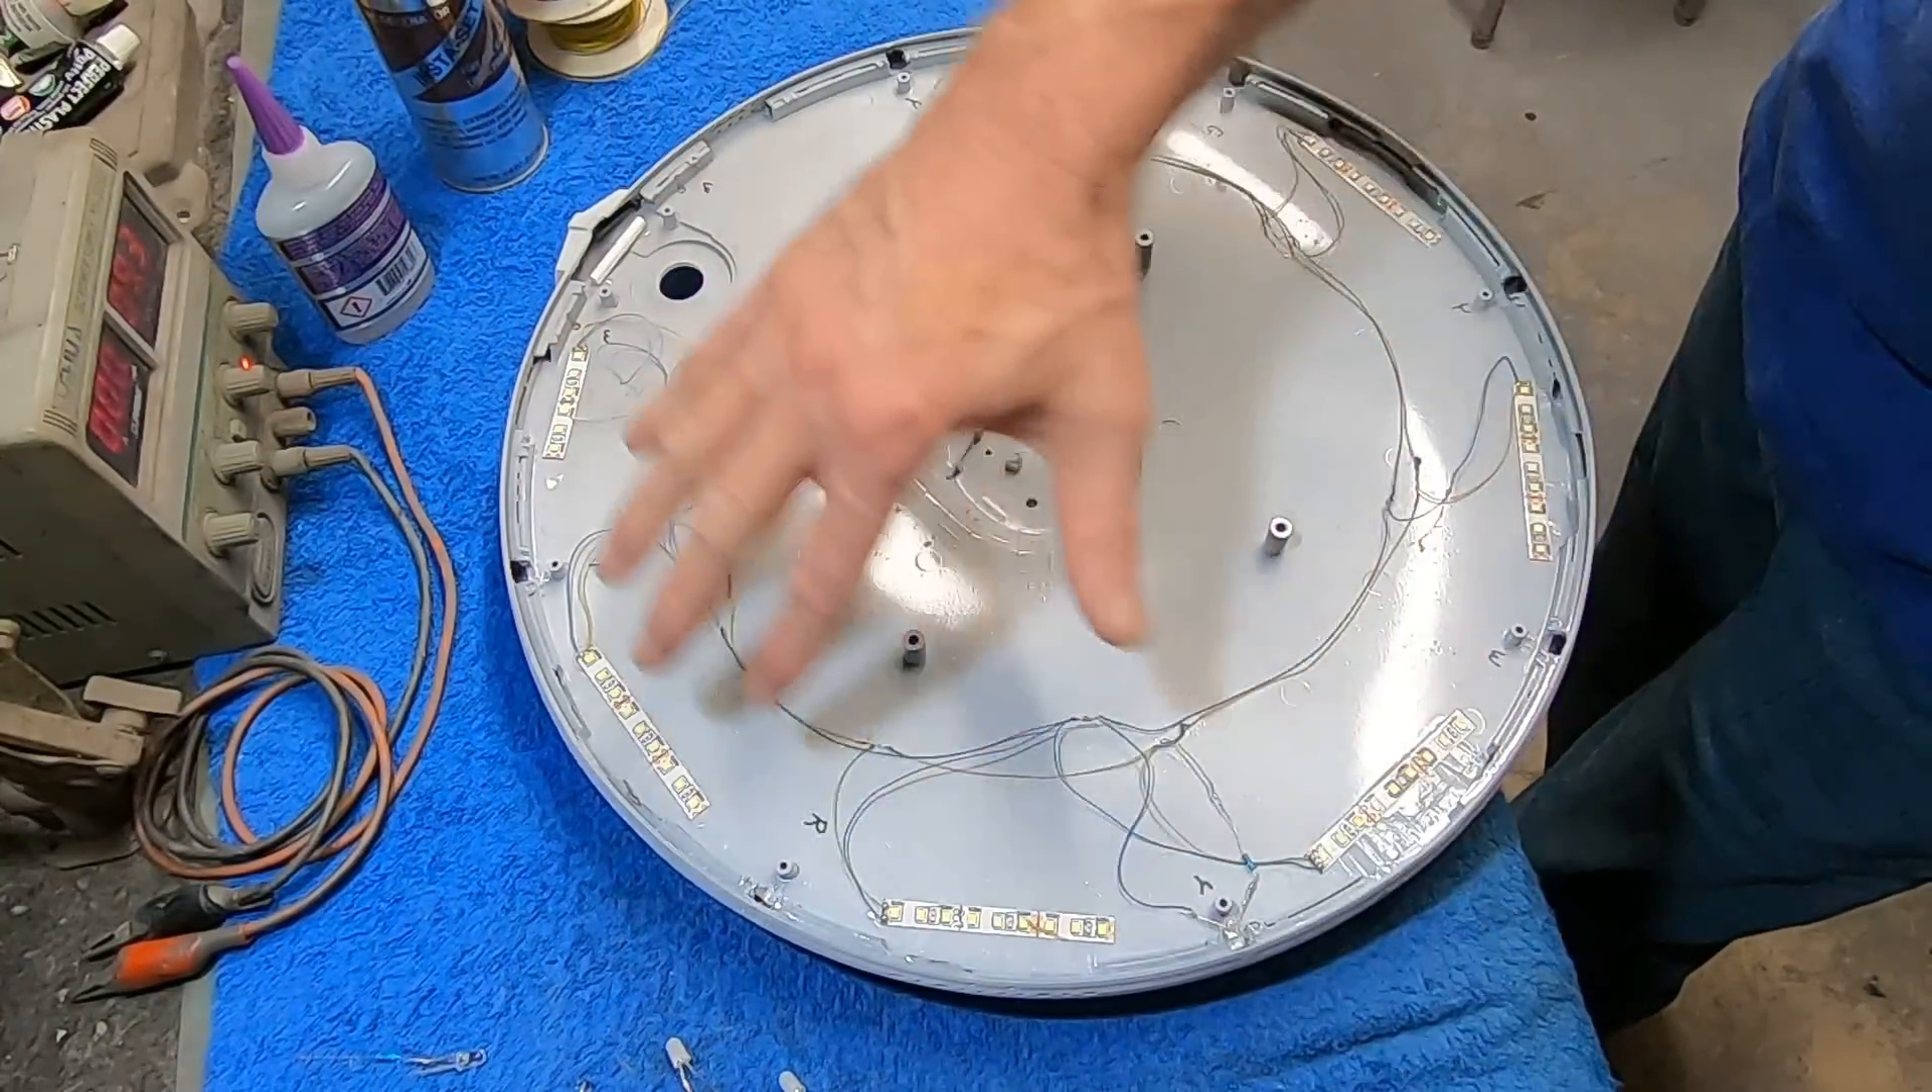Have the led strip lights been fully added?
Yes.